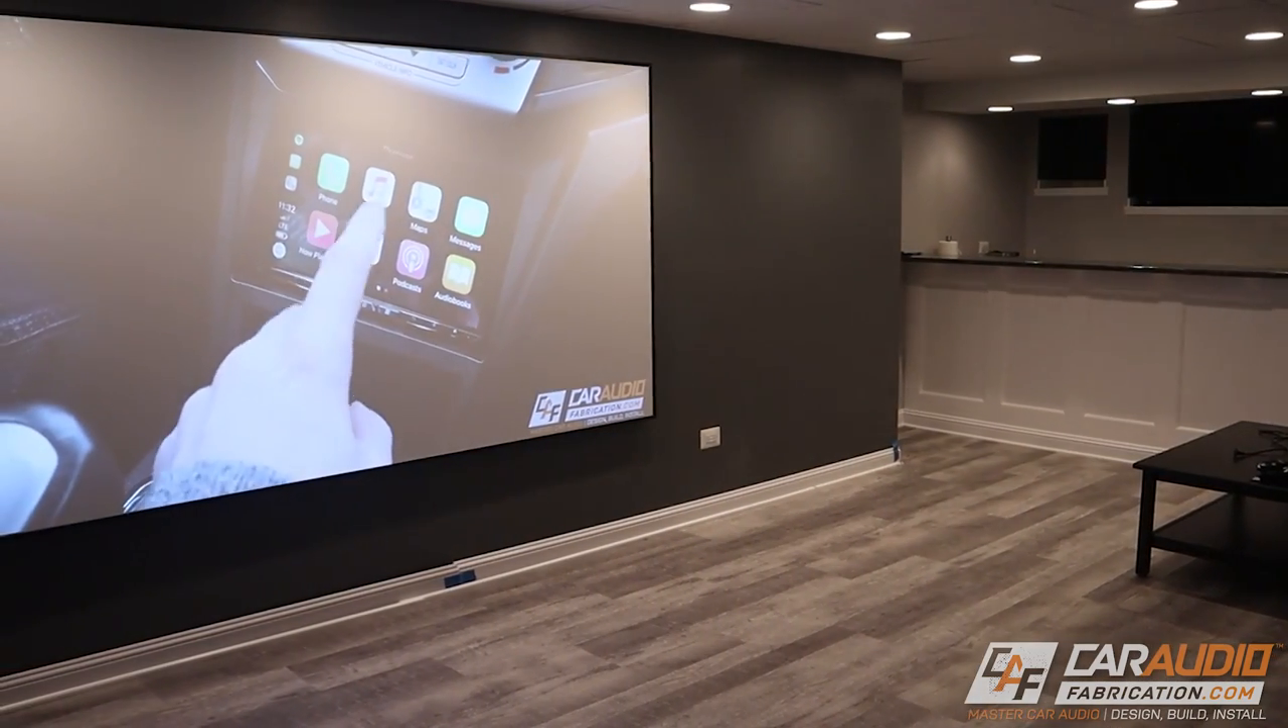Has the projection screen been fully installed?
Yes.